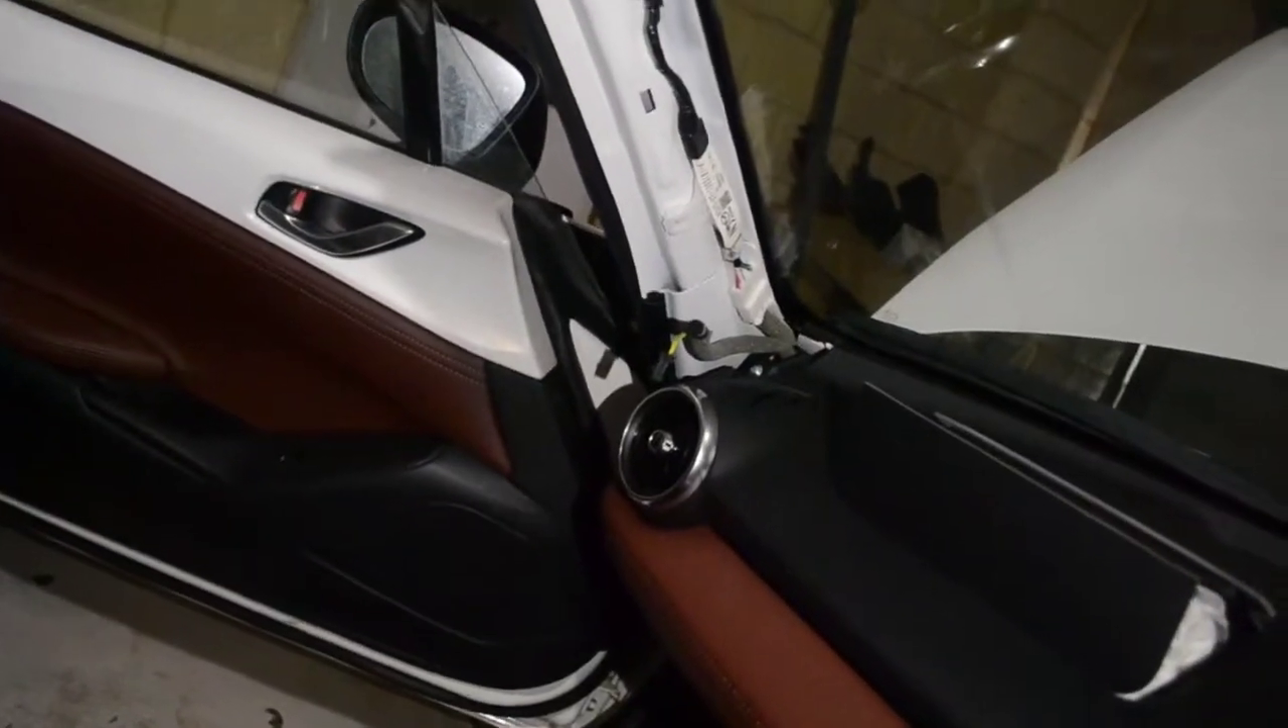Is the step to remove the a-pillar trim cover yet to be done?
No.